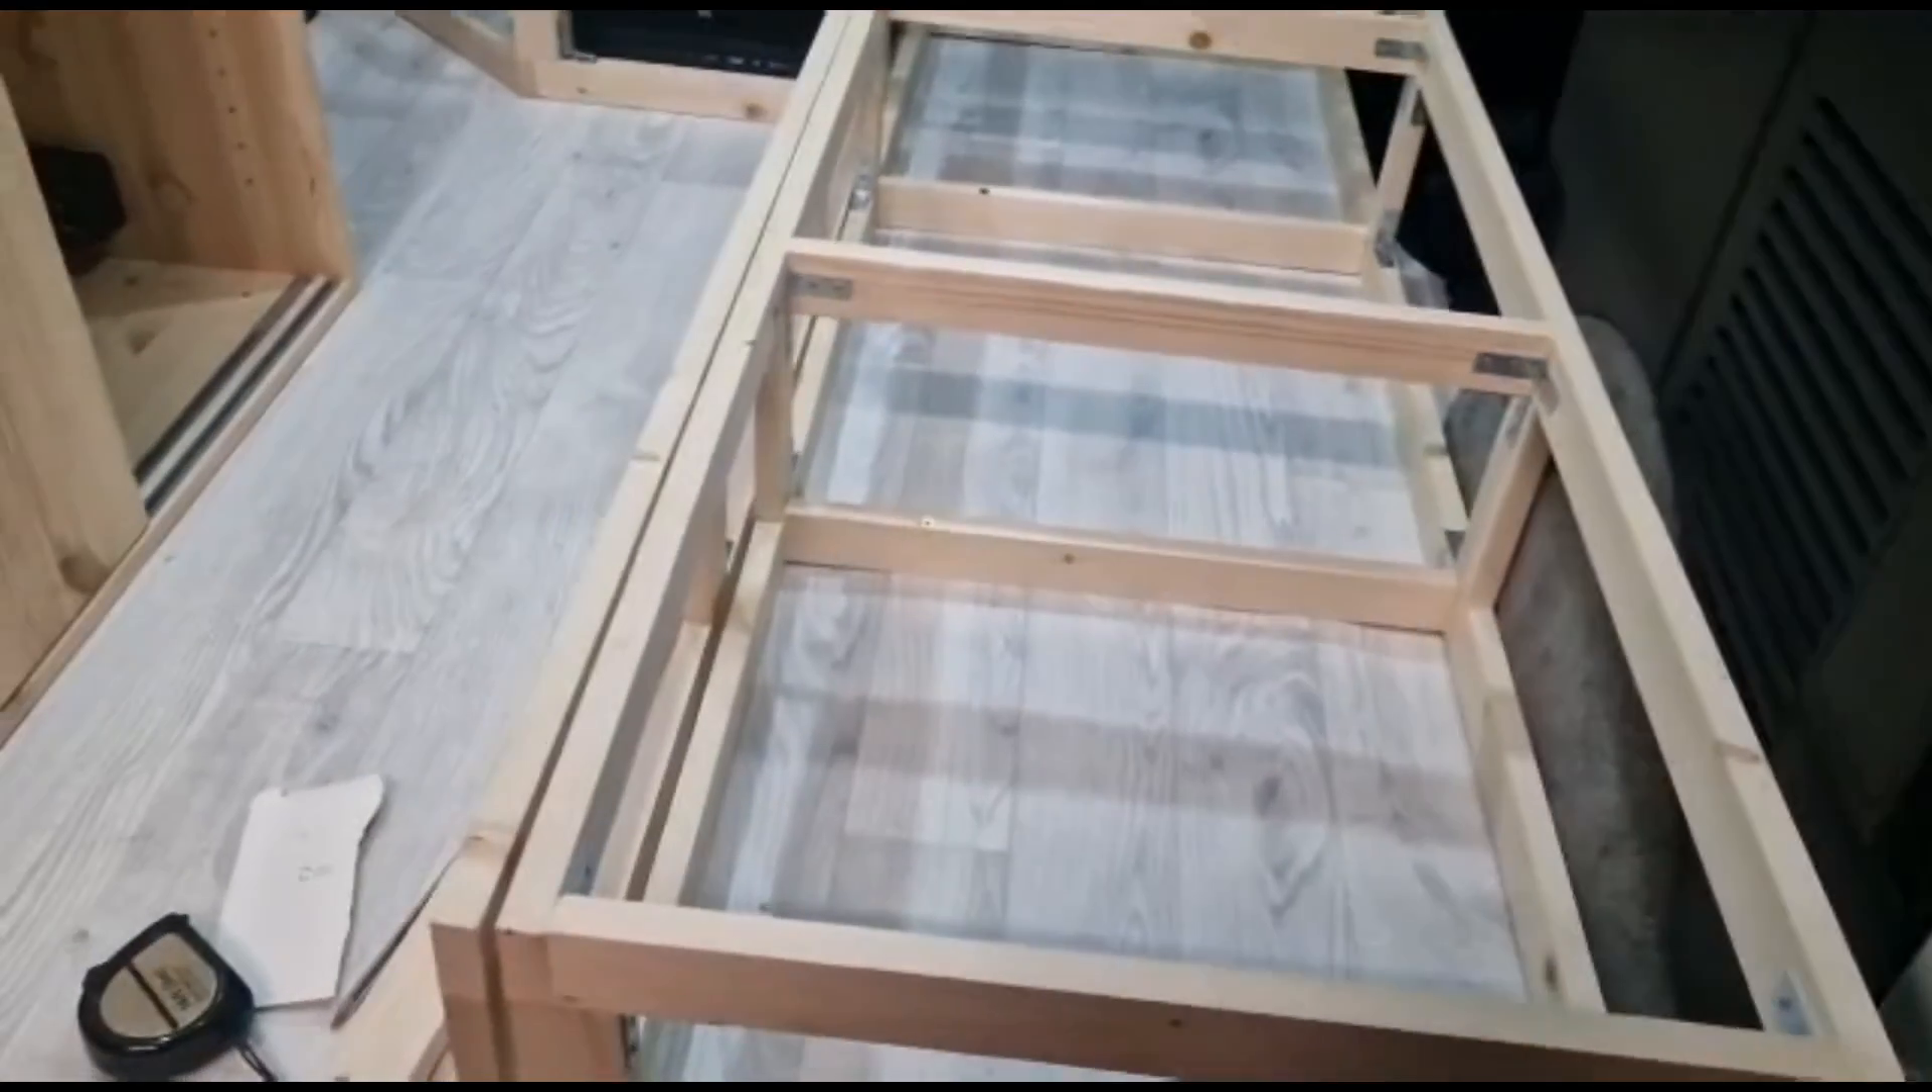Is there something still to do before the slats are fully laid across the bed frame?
Yes.